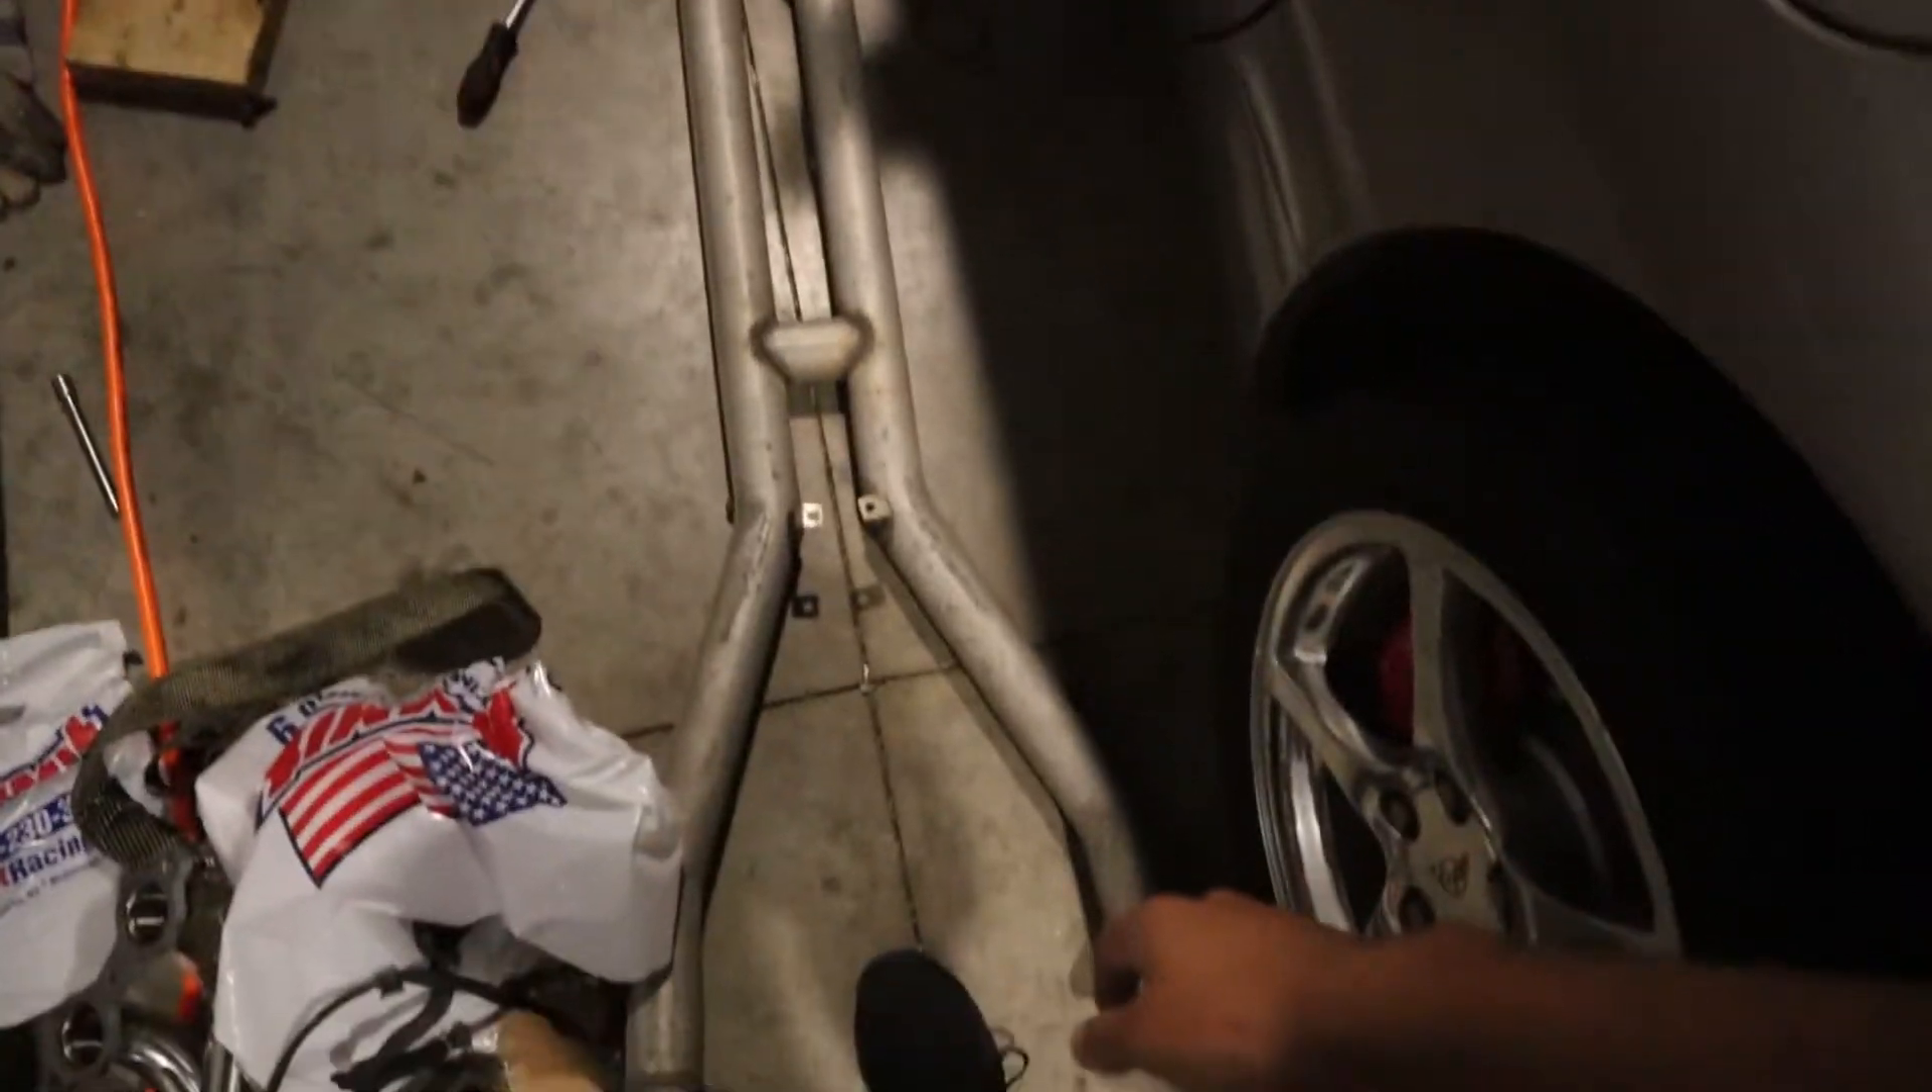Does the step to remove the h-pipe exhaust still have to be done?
No.